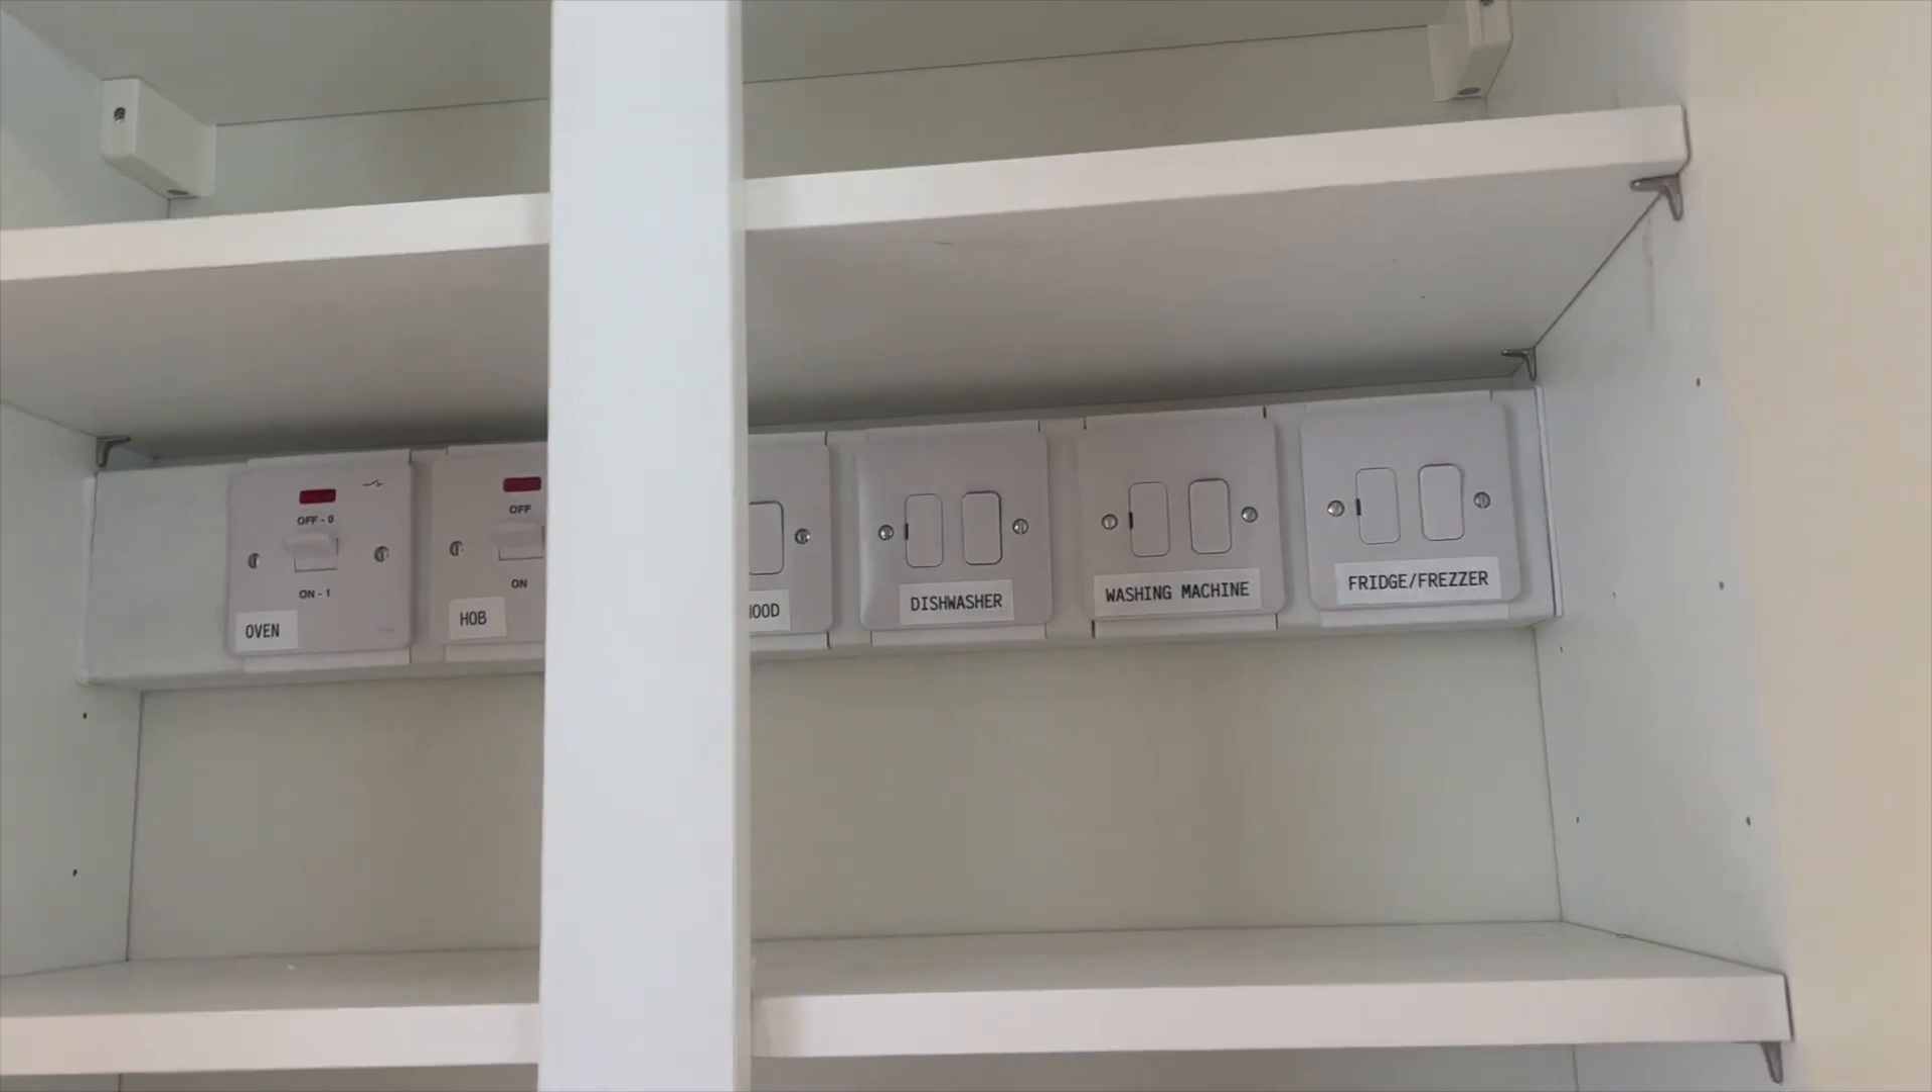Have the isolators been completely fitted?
Yes.